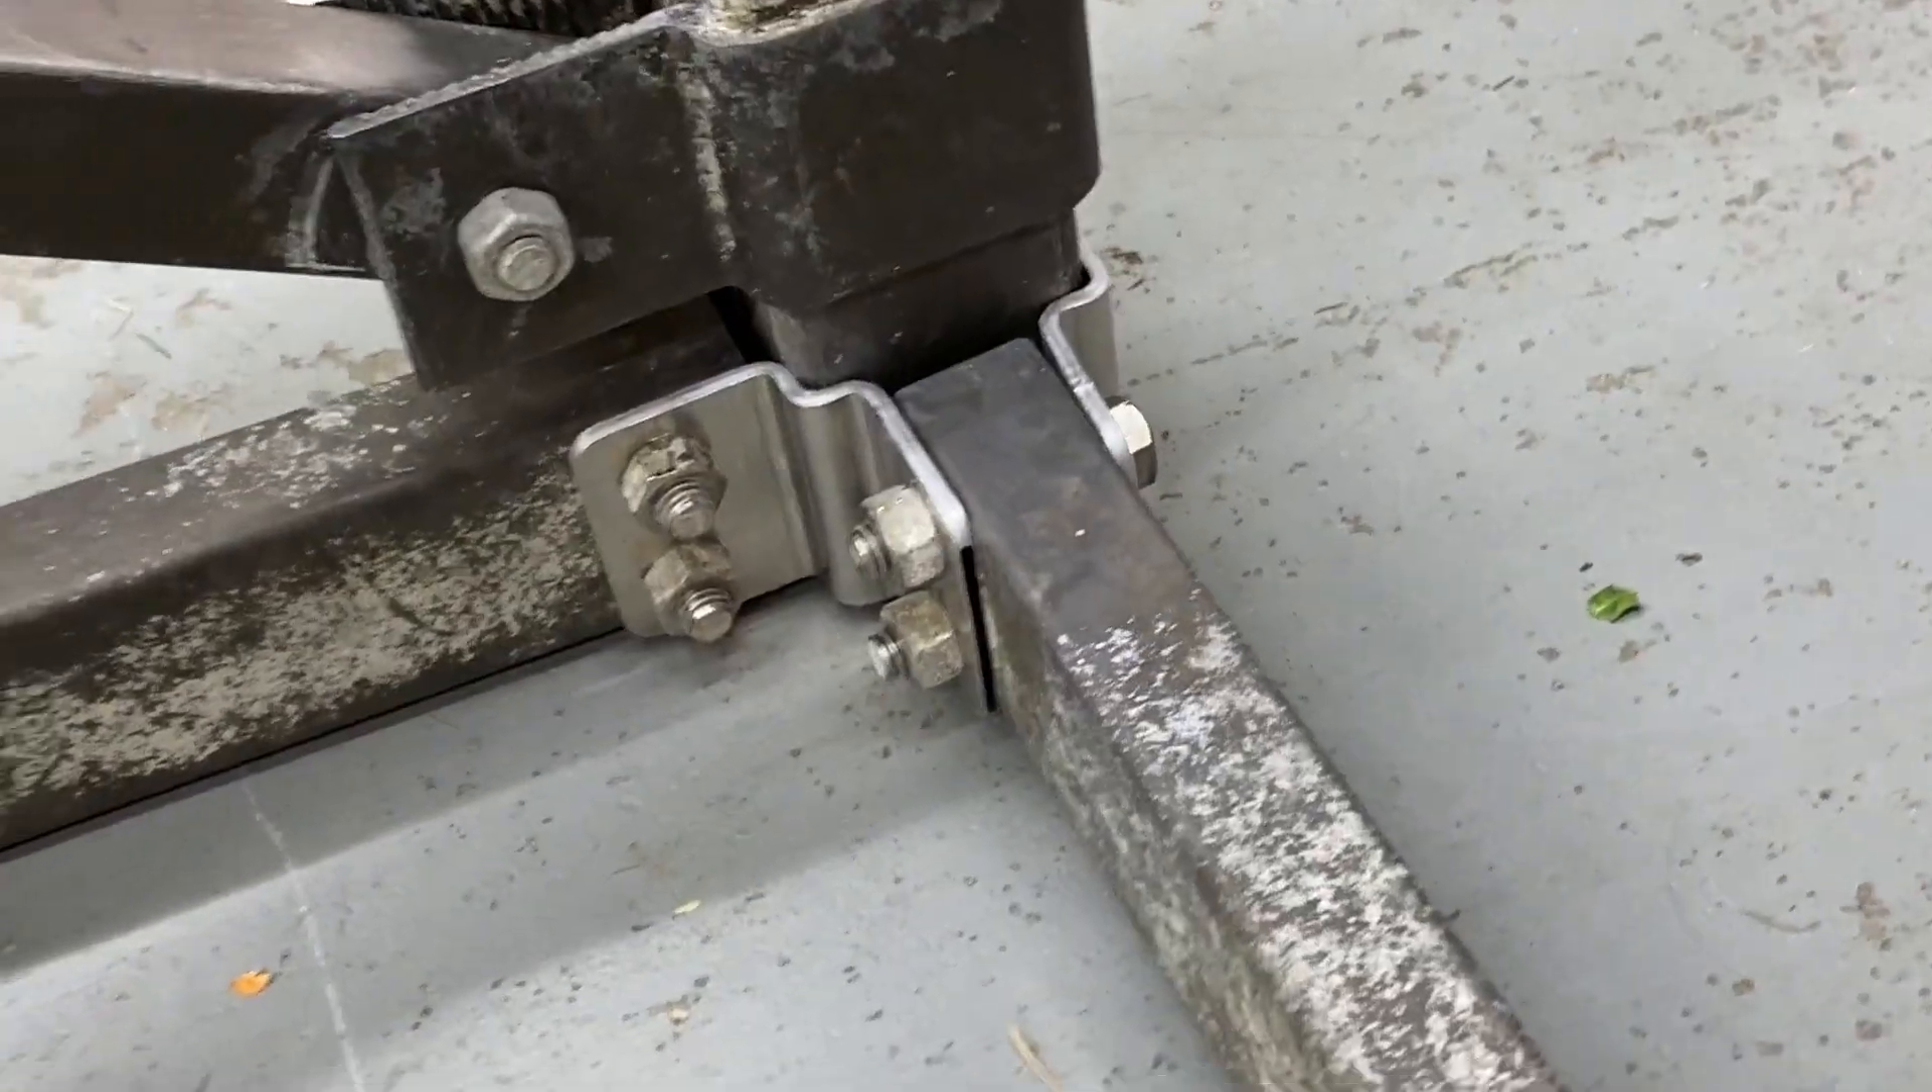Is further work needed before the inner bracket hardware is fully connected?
No.